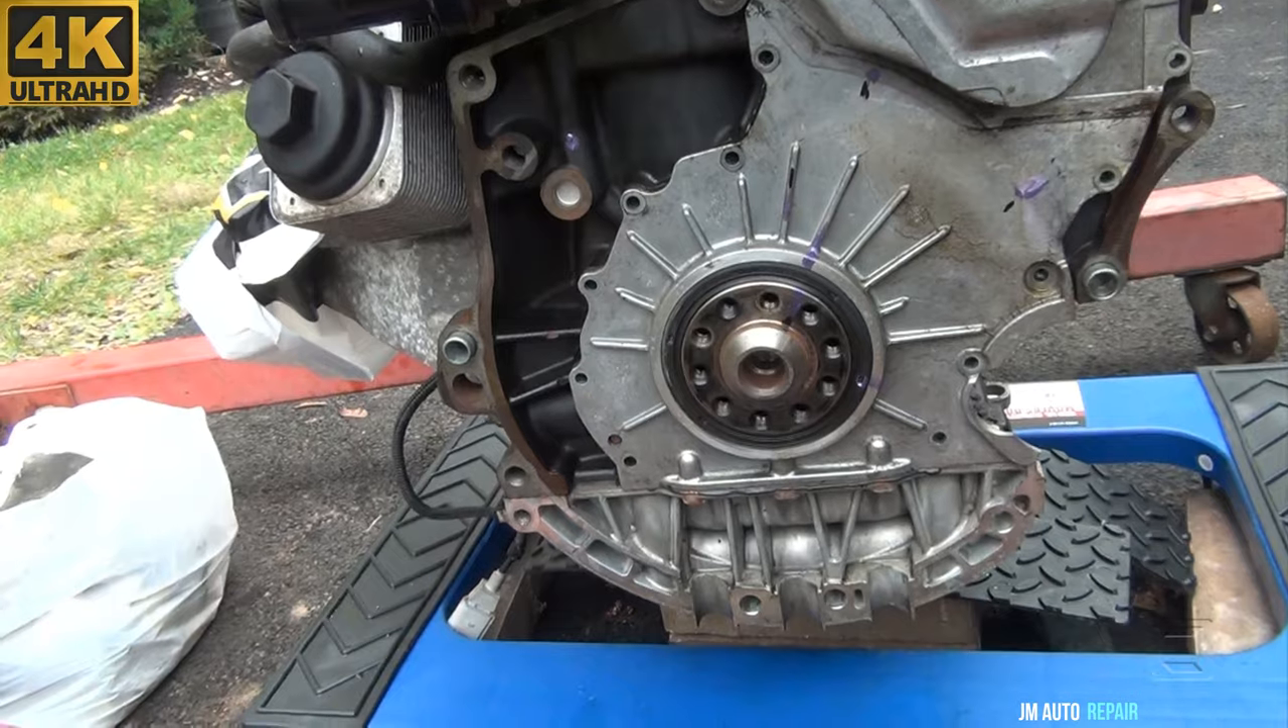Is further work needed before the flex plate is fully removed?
No.